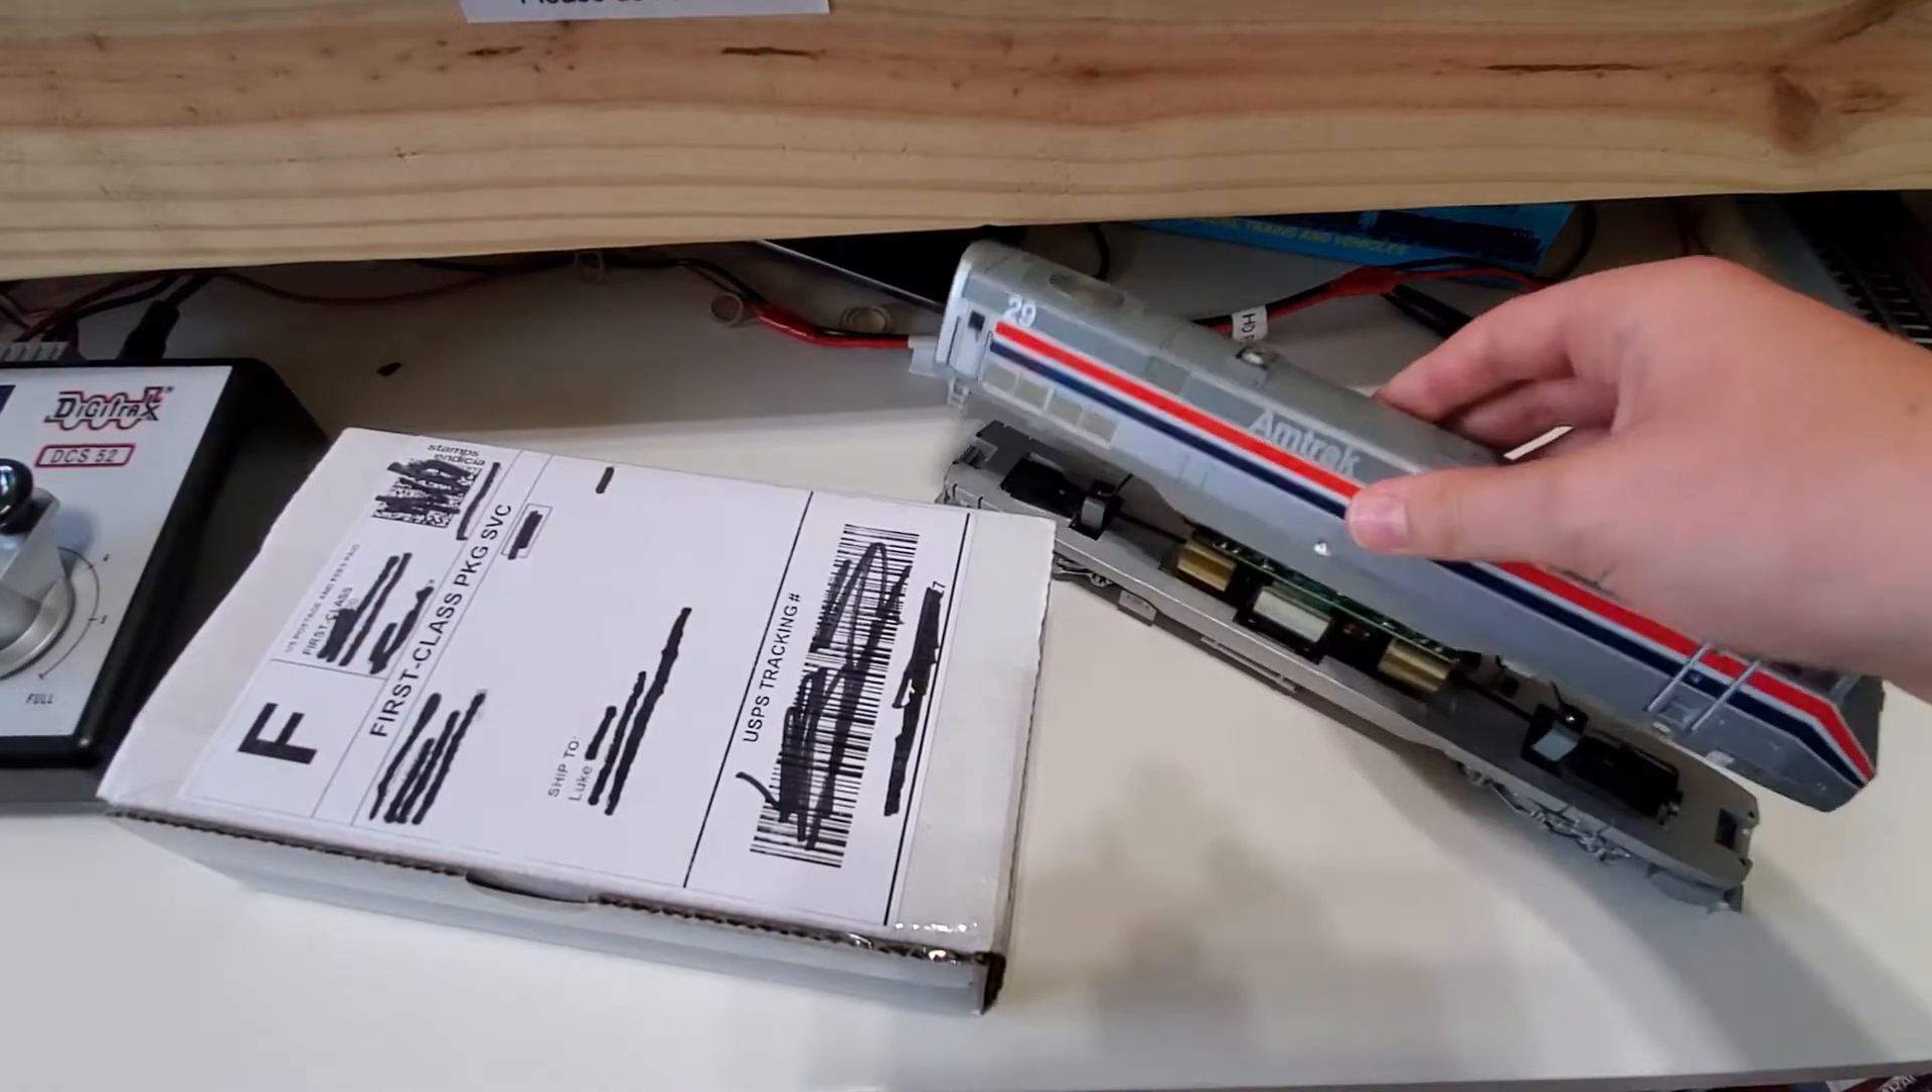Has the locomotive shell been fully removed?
Yes.